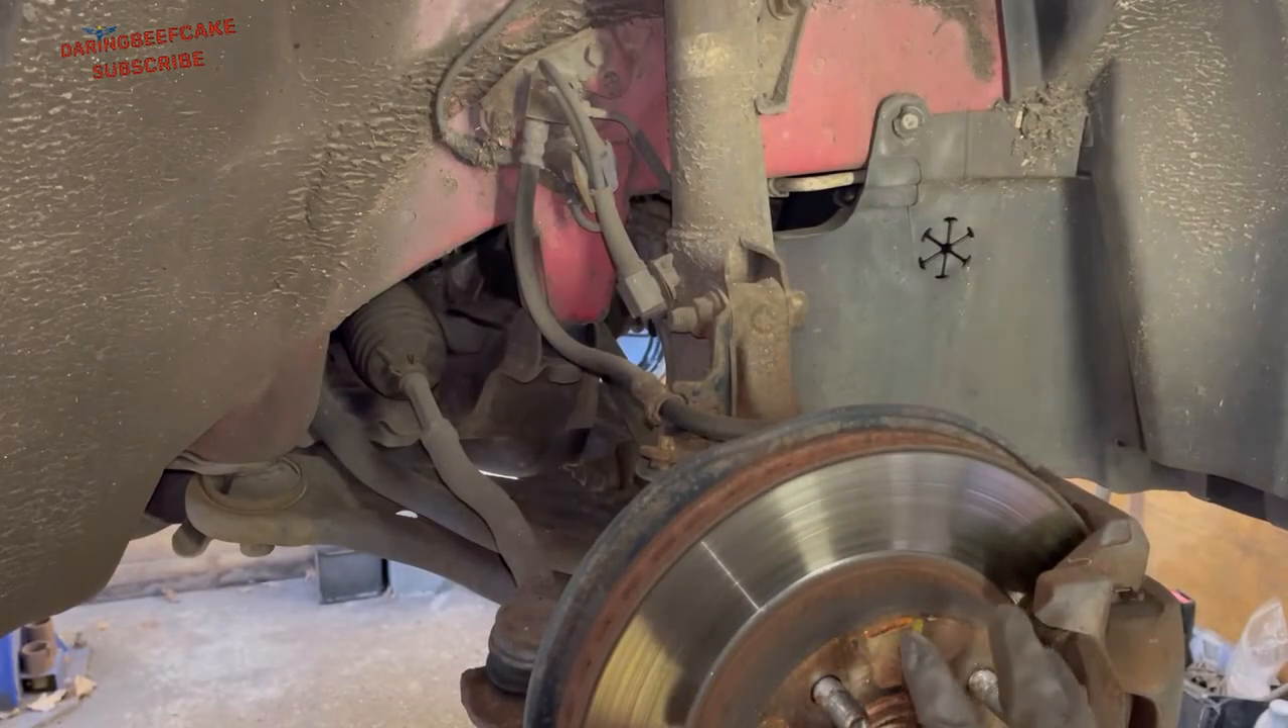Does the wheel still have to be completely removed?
No.